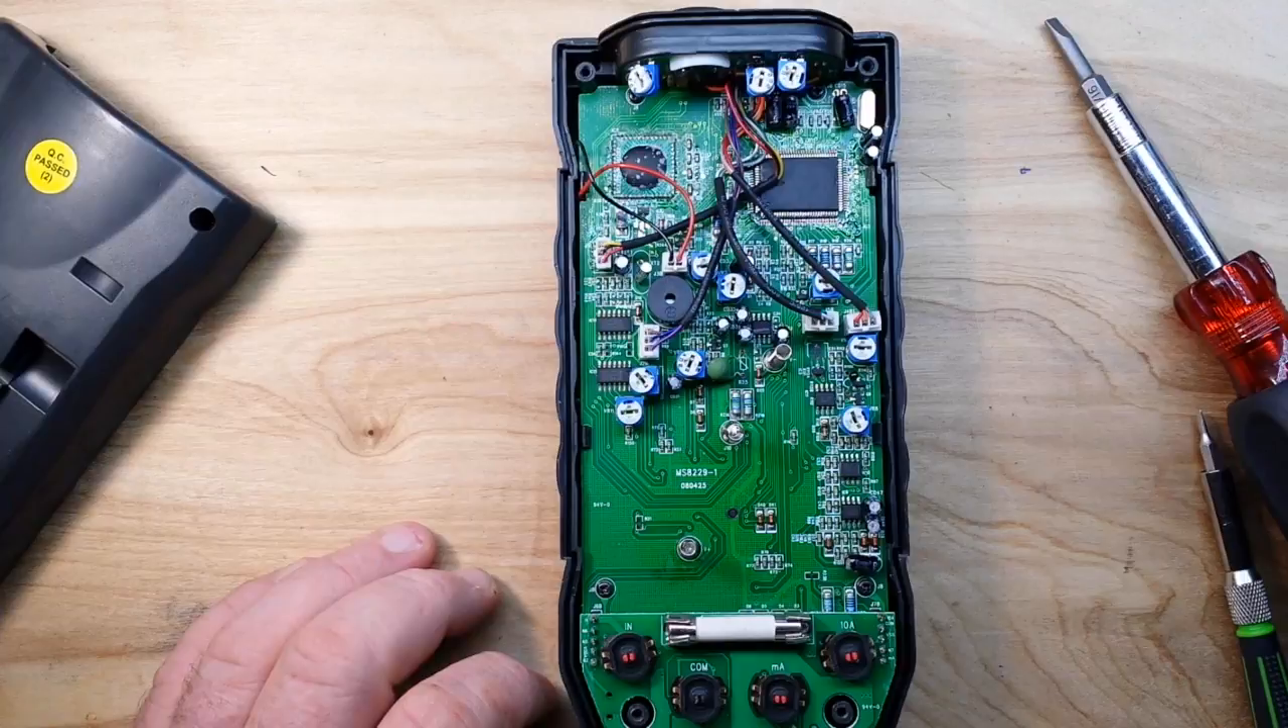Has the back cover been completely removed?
Yes.